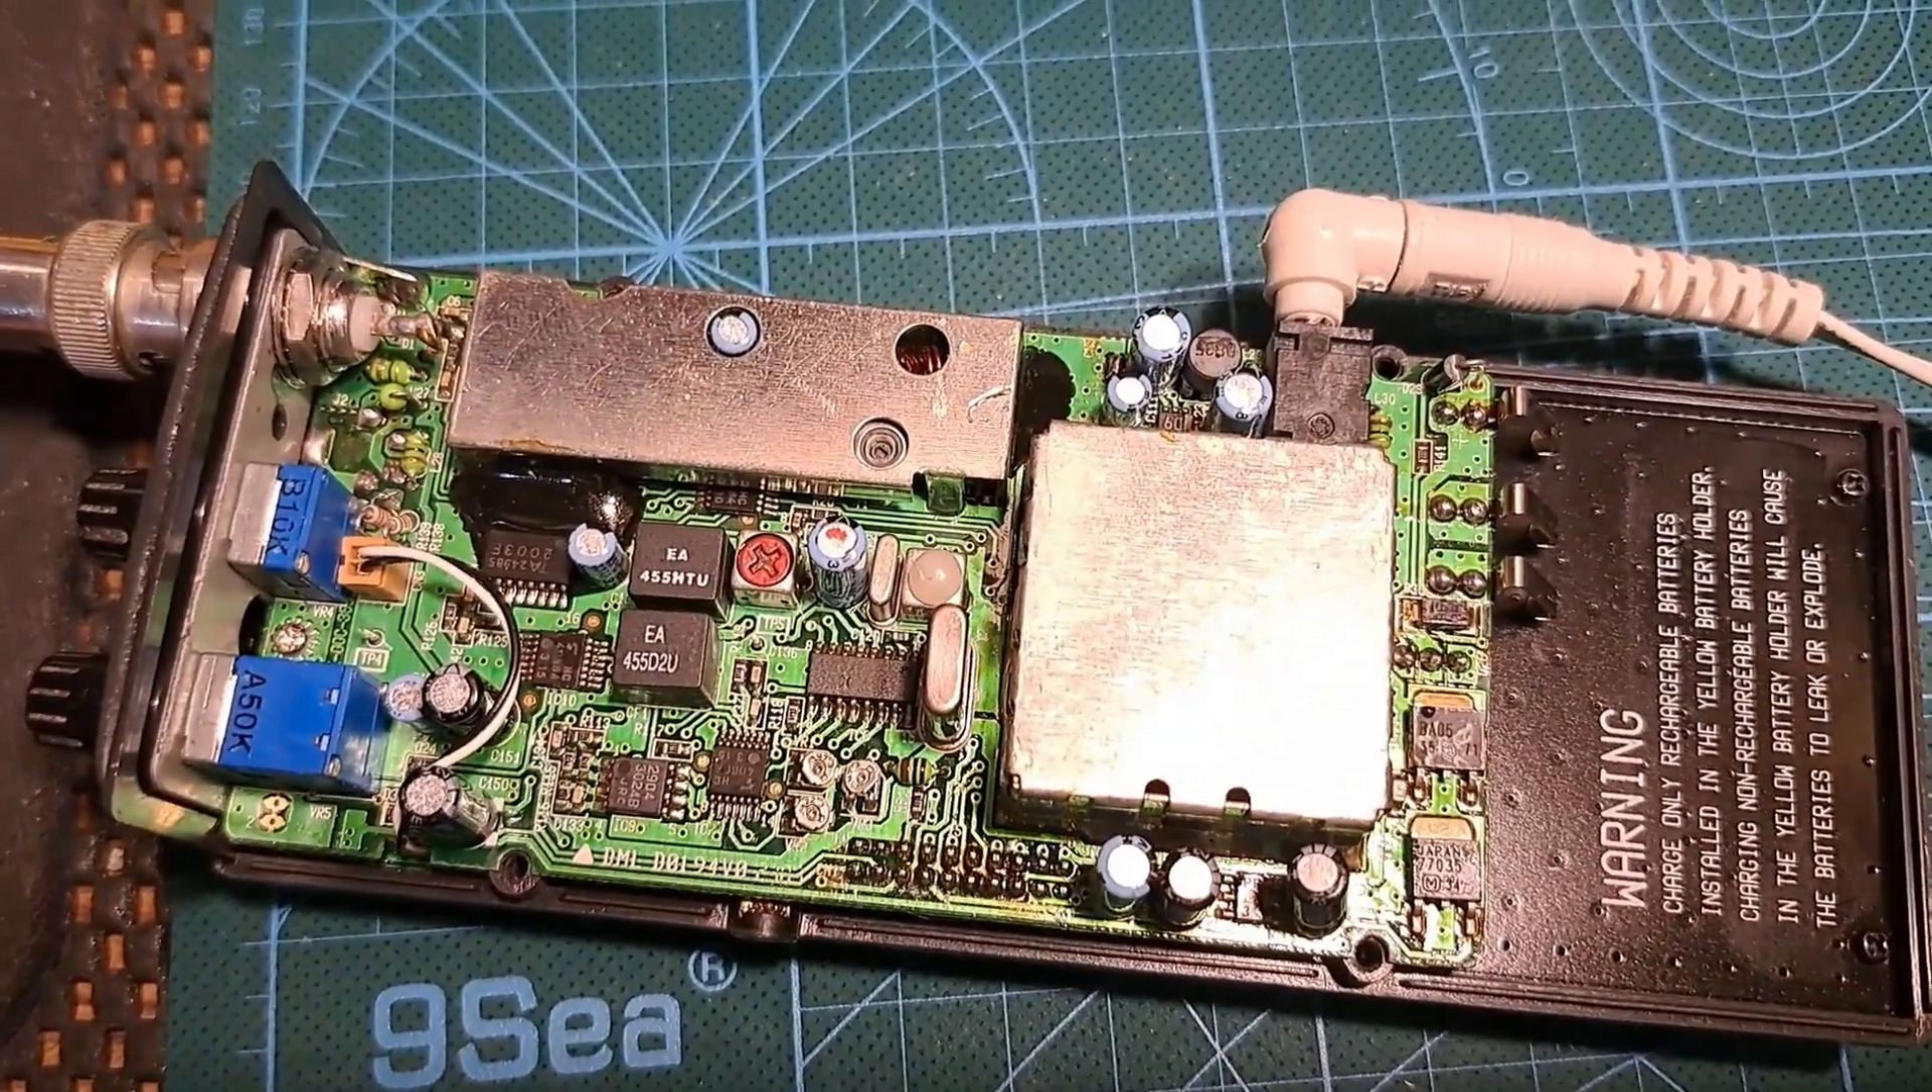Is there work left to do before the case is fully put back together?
Yes.